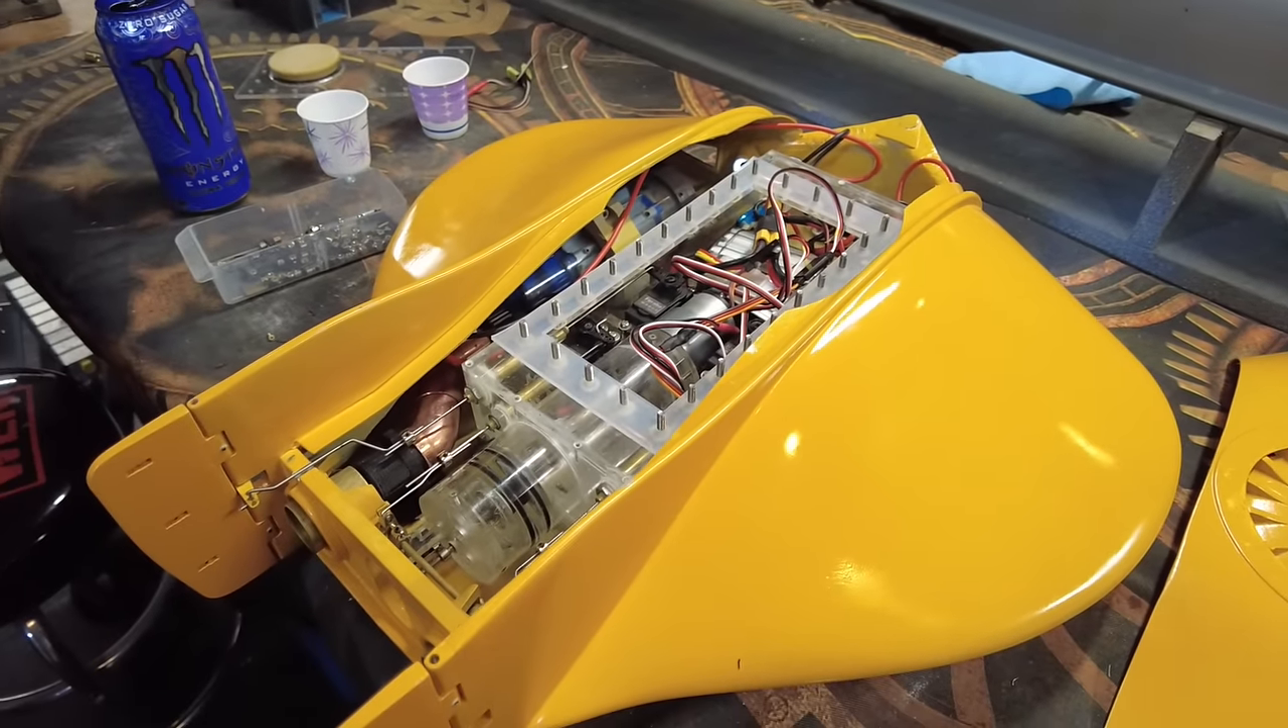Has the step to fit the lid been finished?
No.